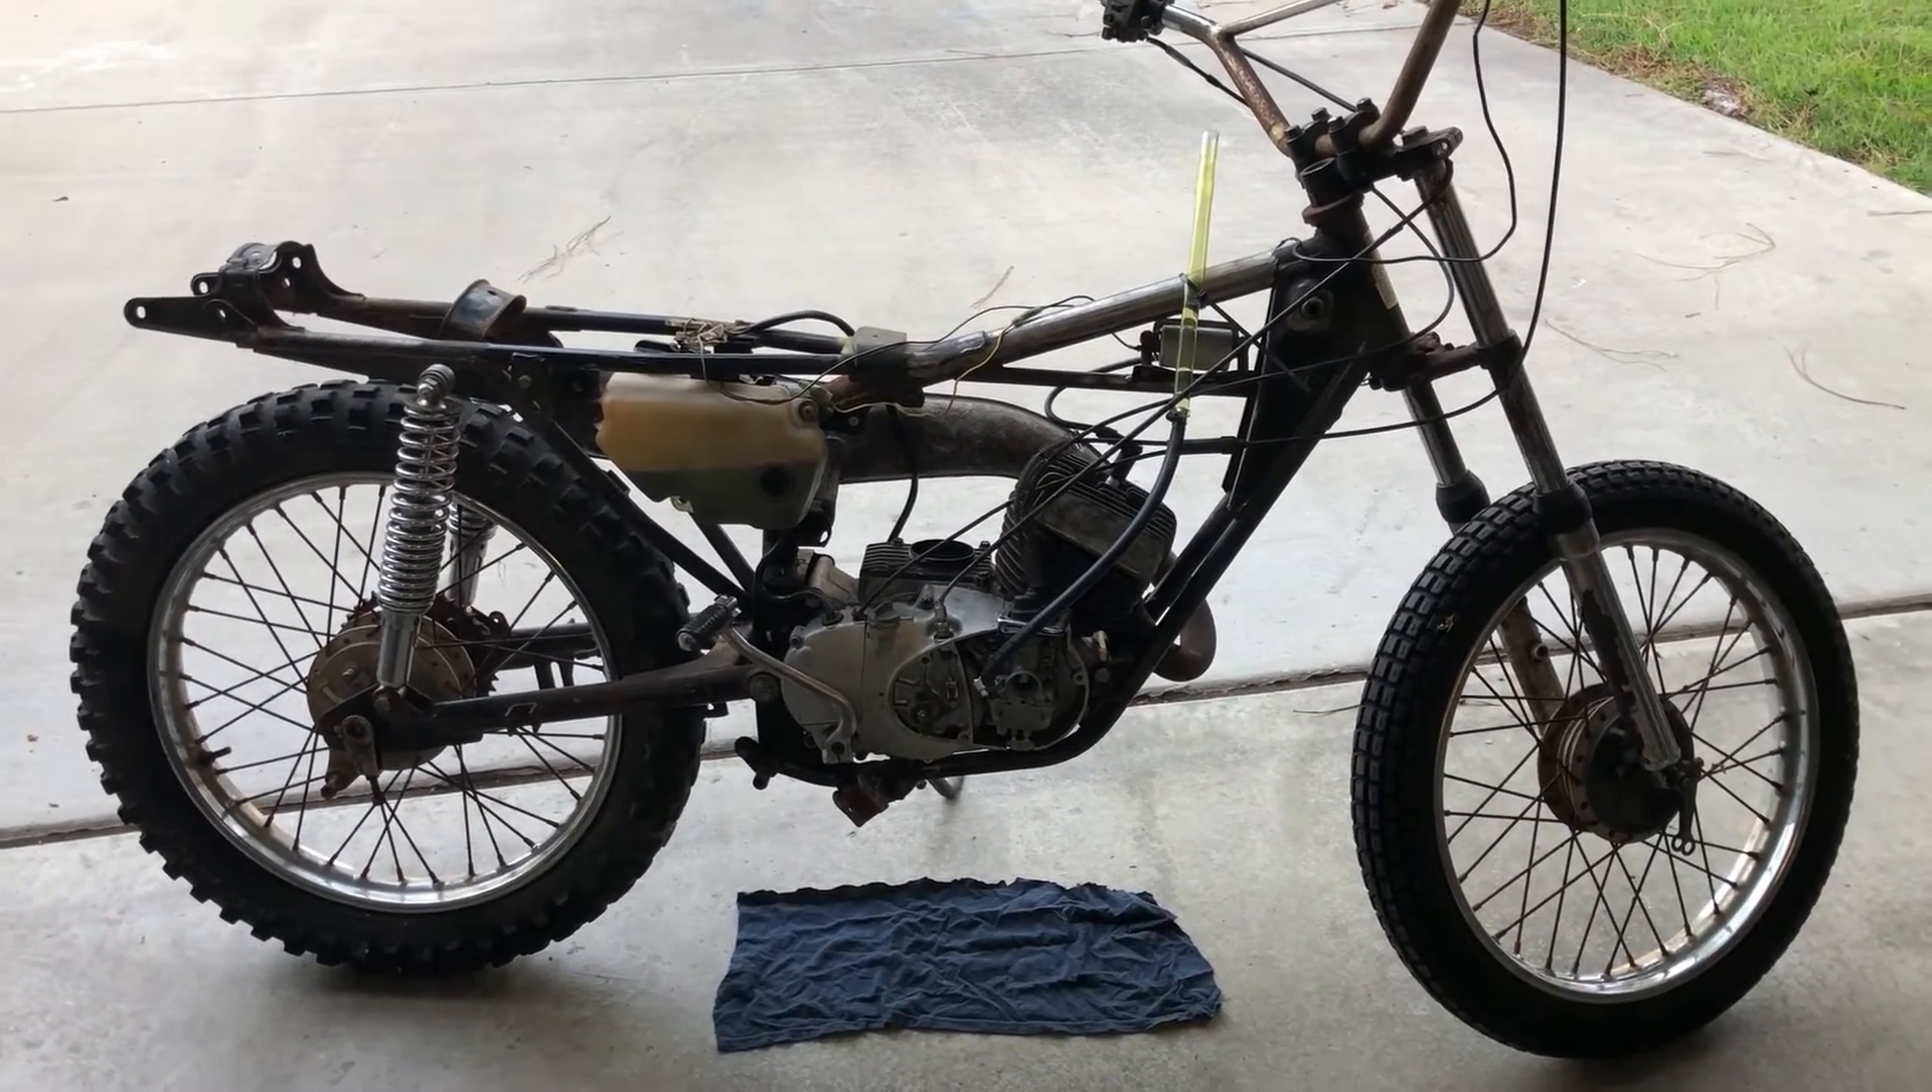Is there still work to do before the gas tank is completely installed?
Yes.